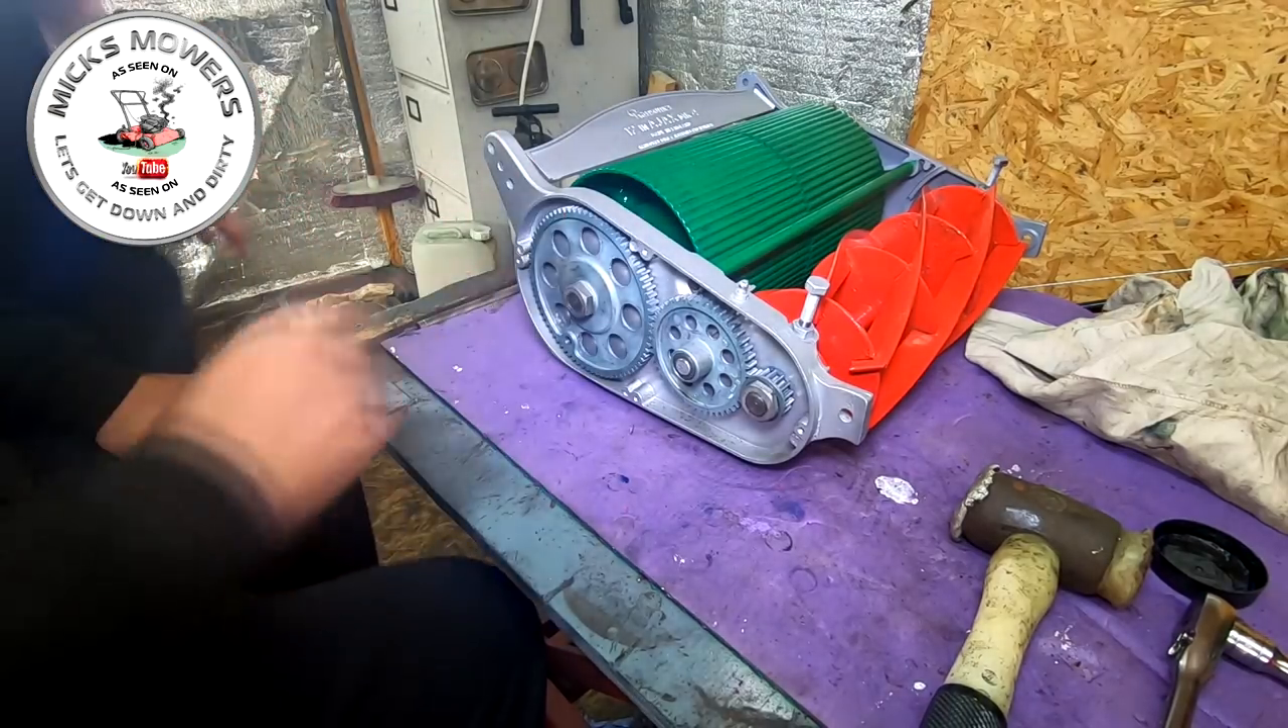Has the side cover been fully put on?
No.